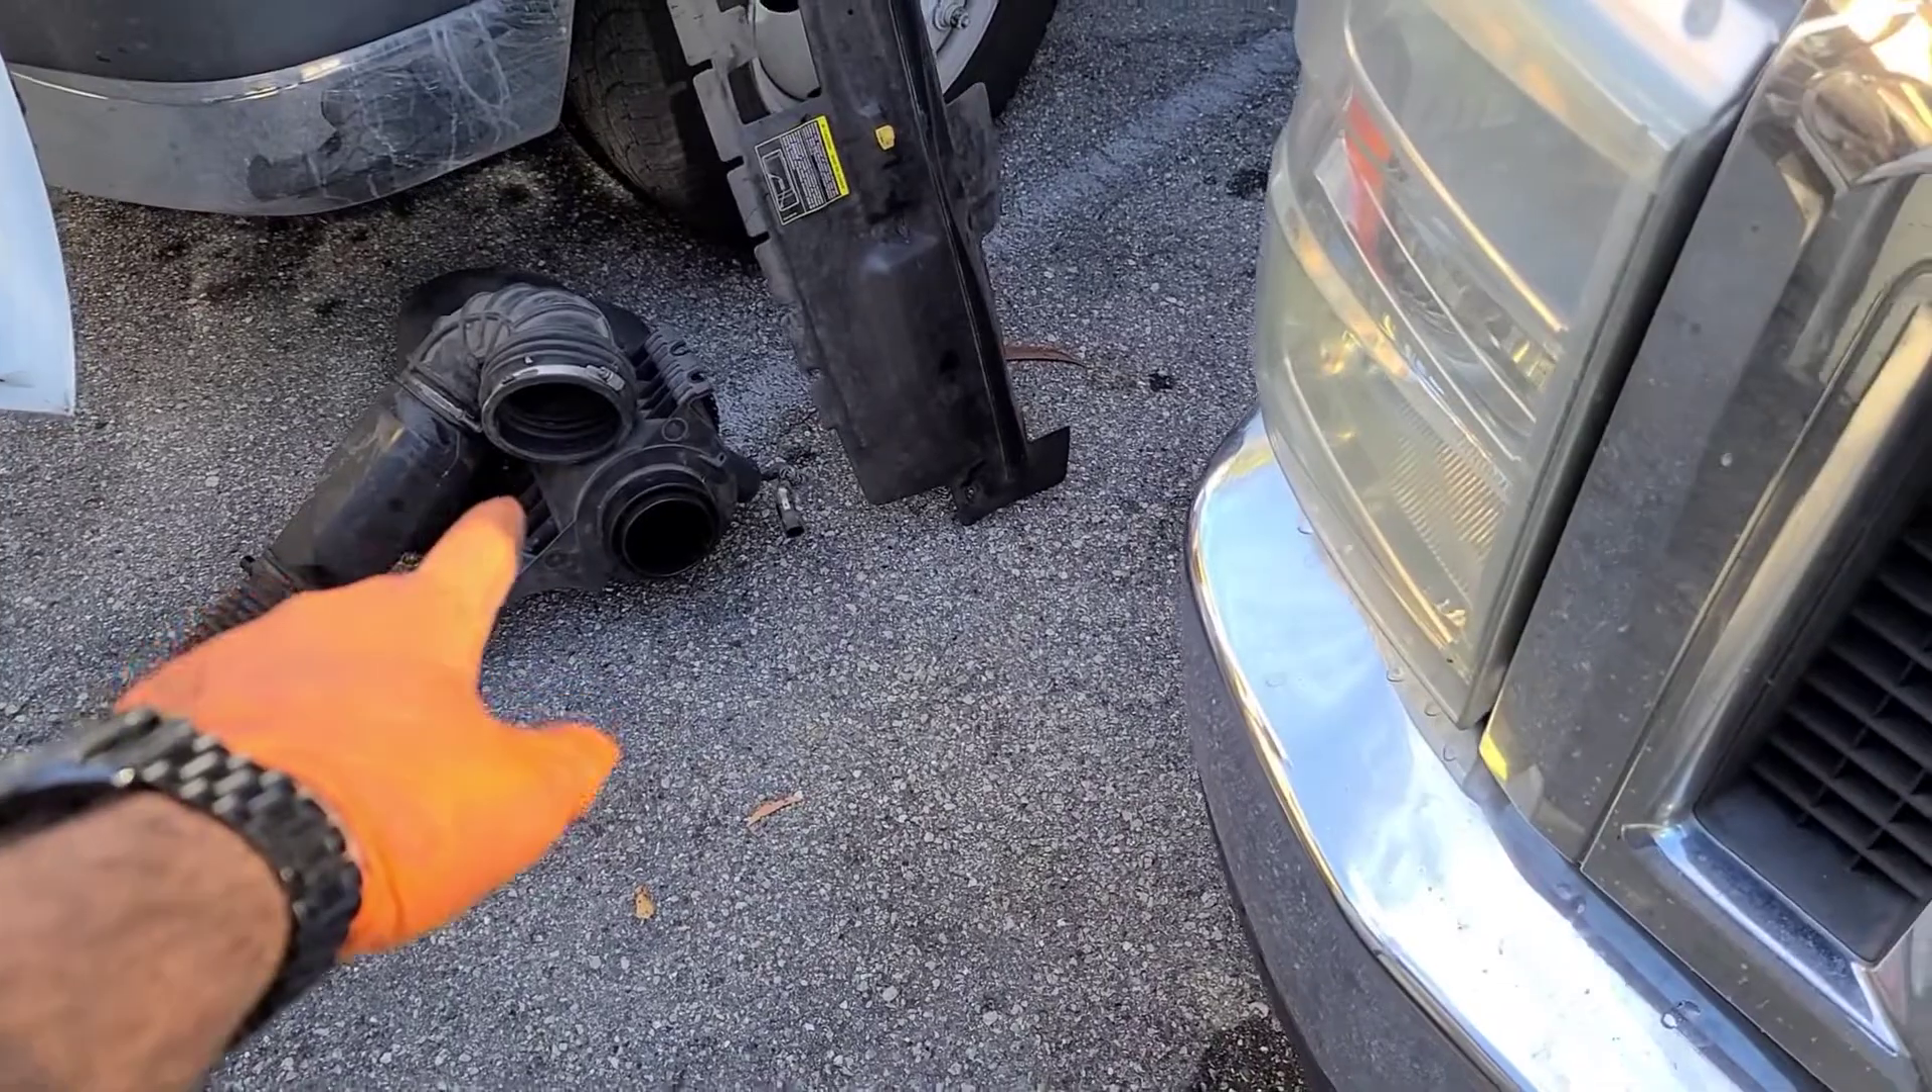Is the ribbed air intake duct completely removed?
Yes.